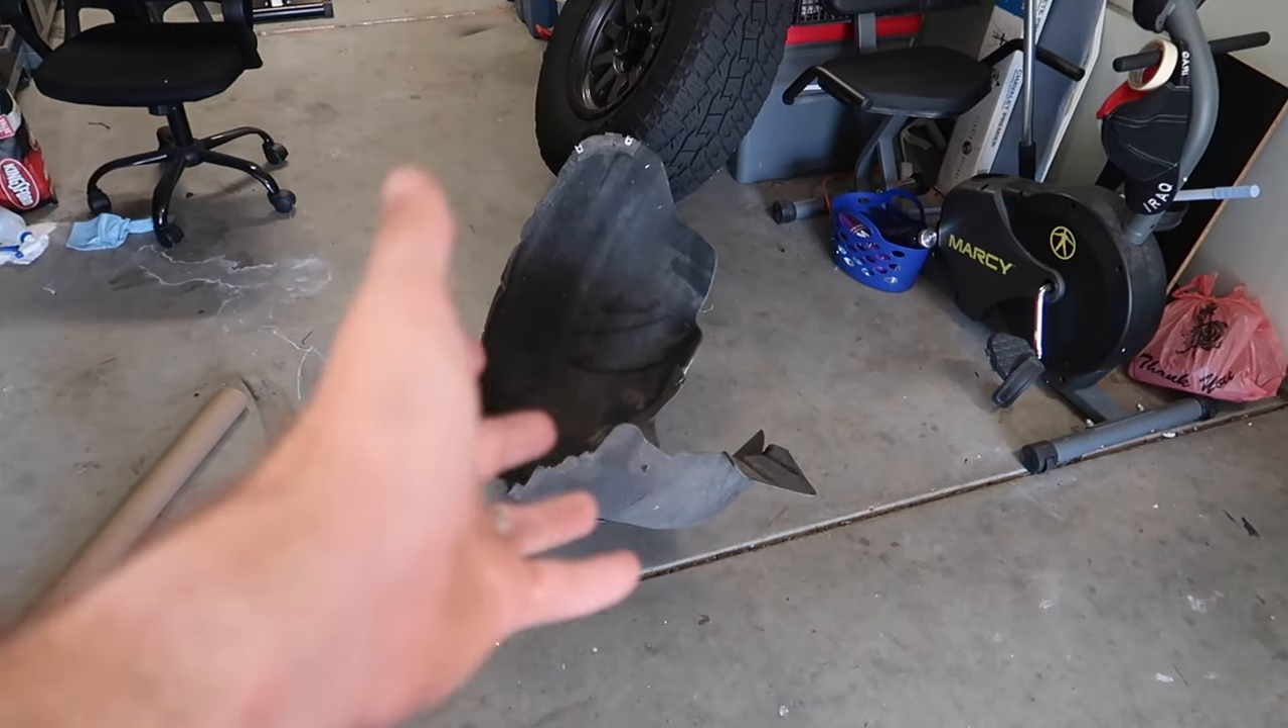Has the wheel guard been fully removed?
Yes.